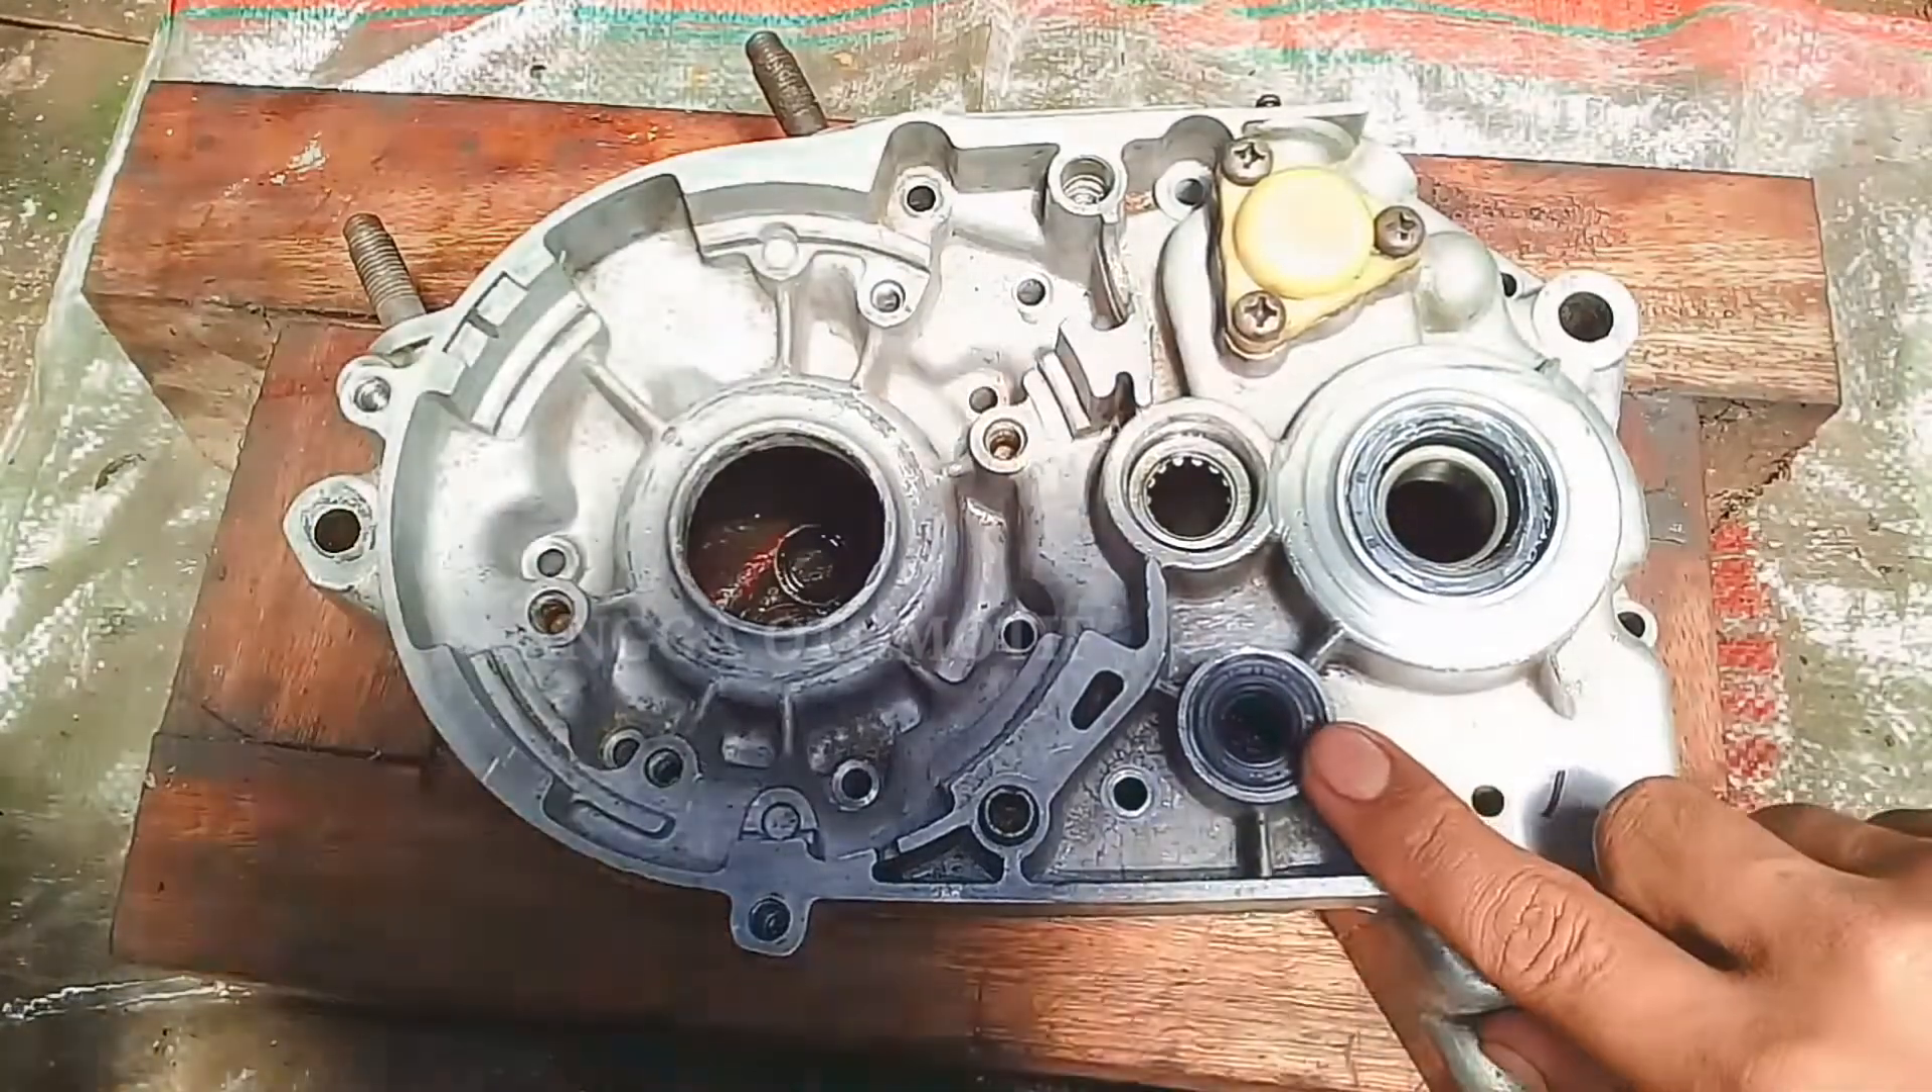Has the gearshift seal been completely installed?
Yes.